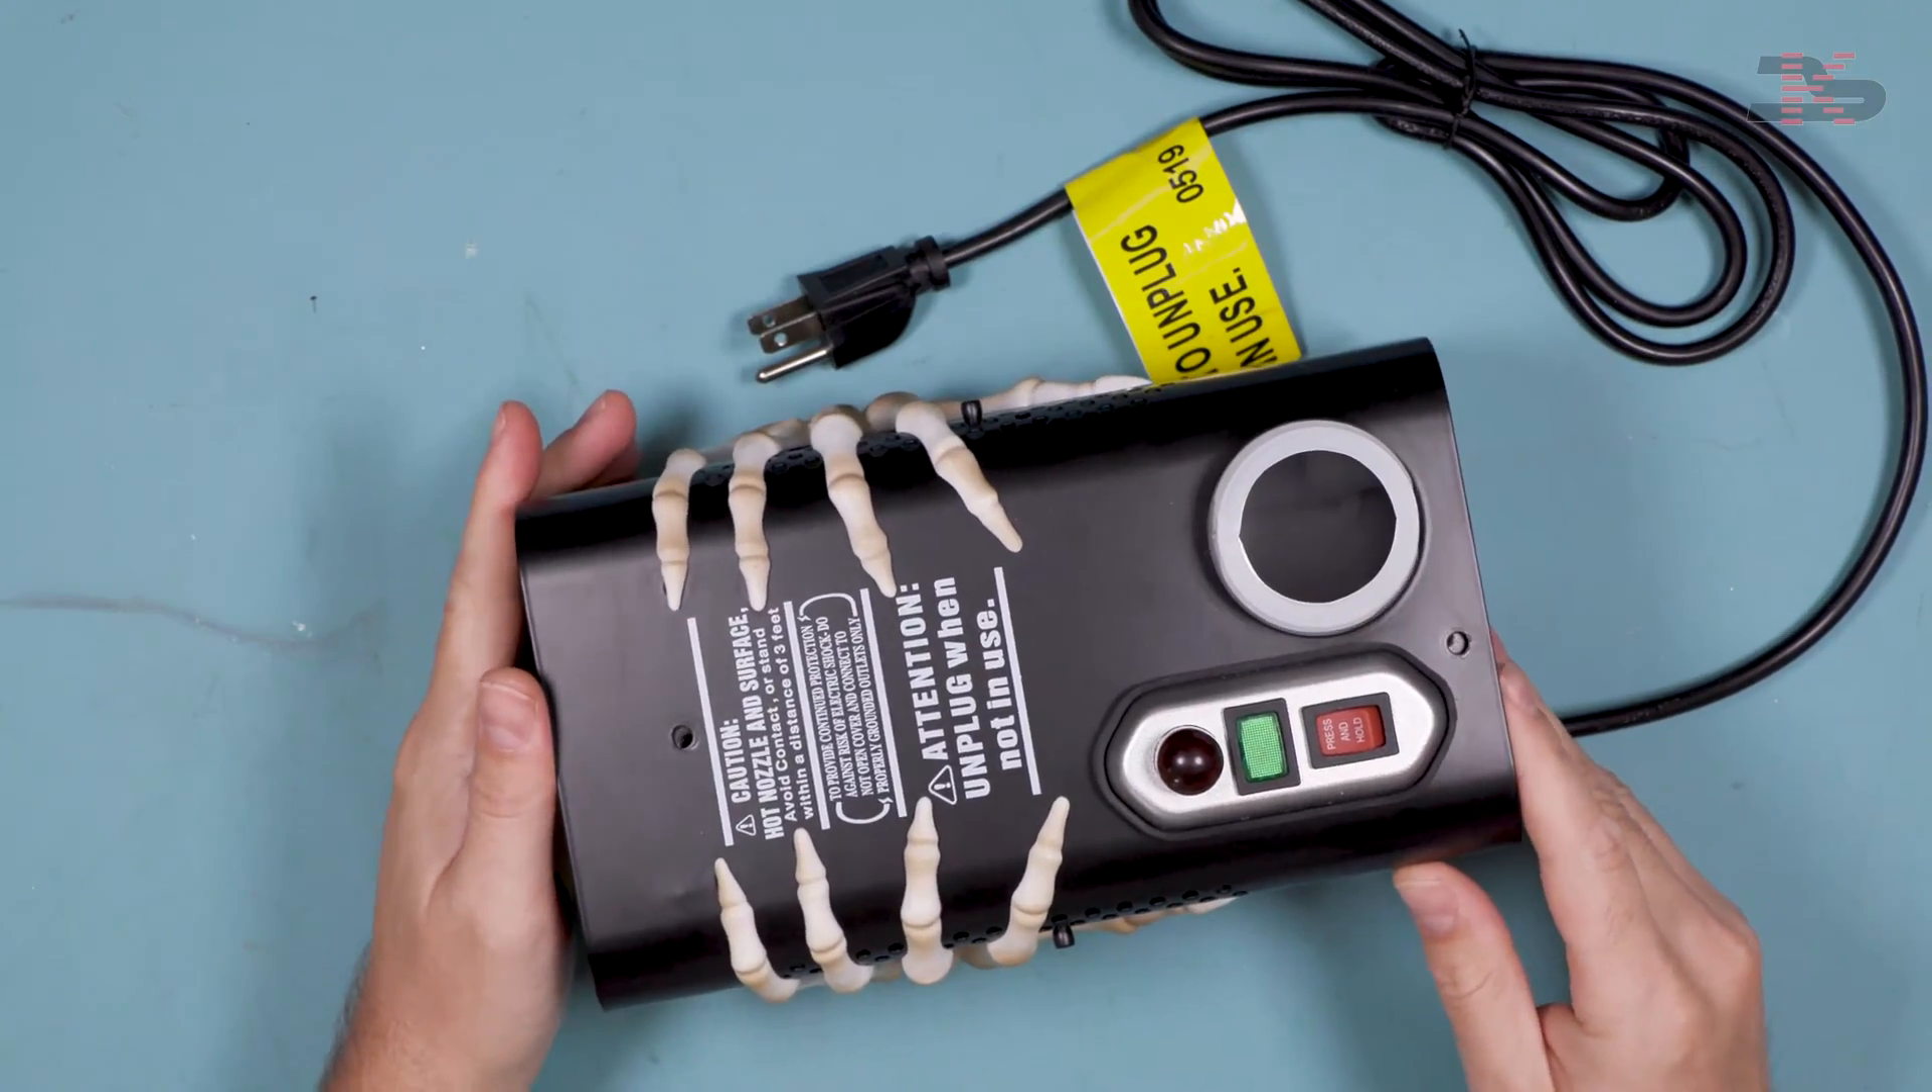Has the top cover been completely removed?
No.